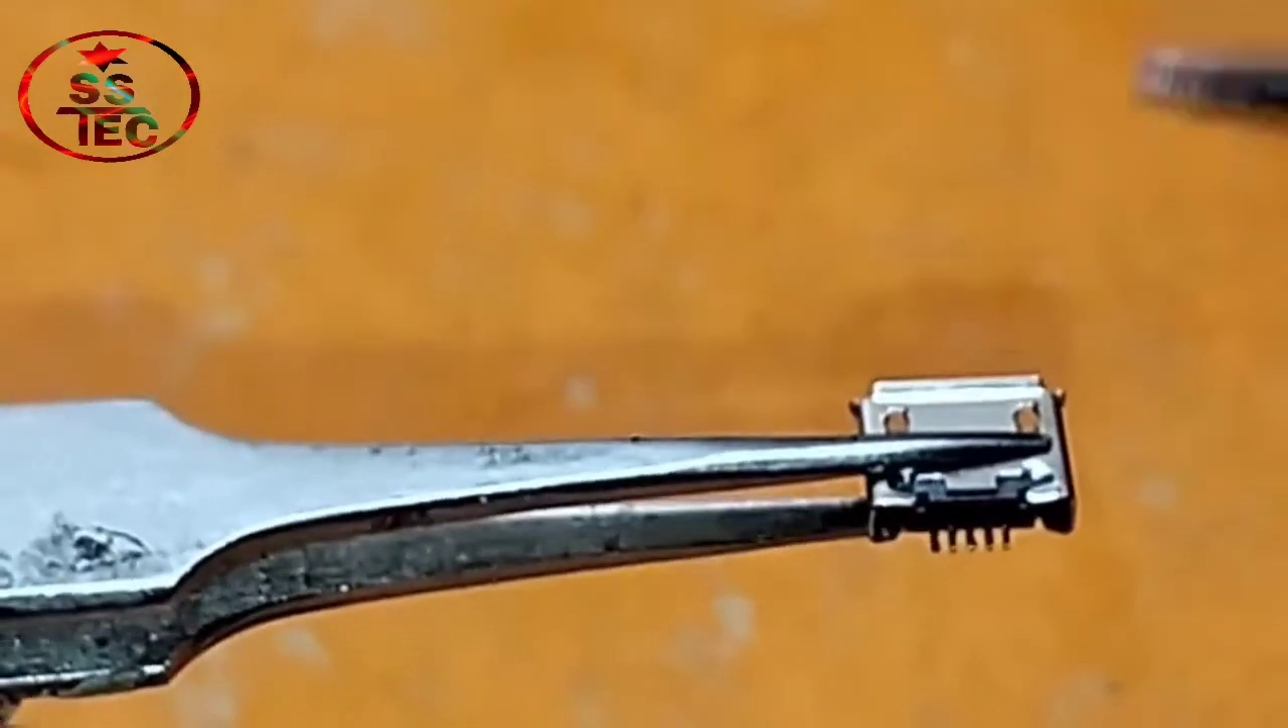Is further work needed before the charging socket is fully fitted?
Yes.